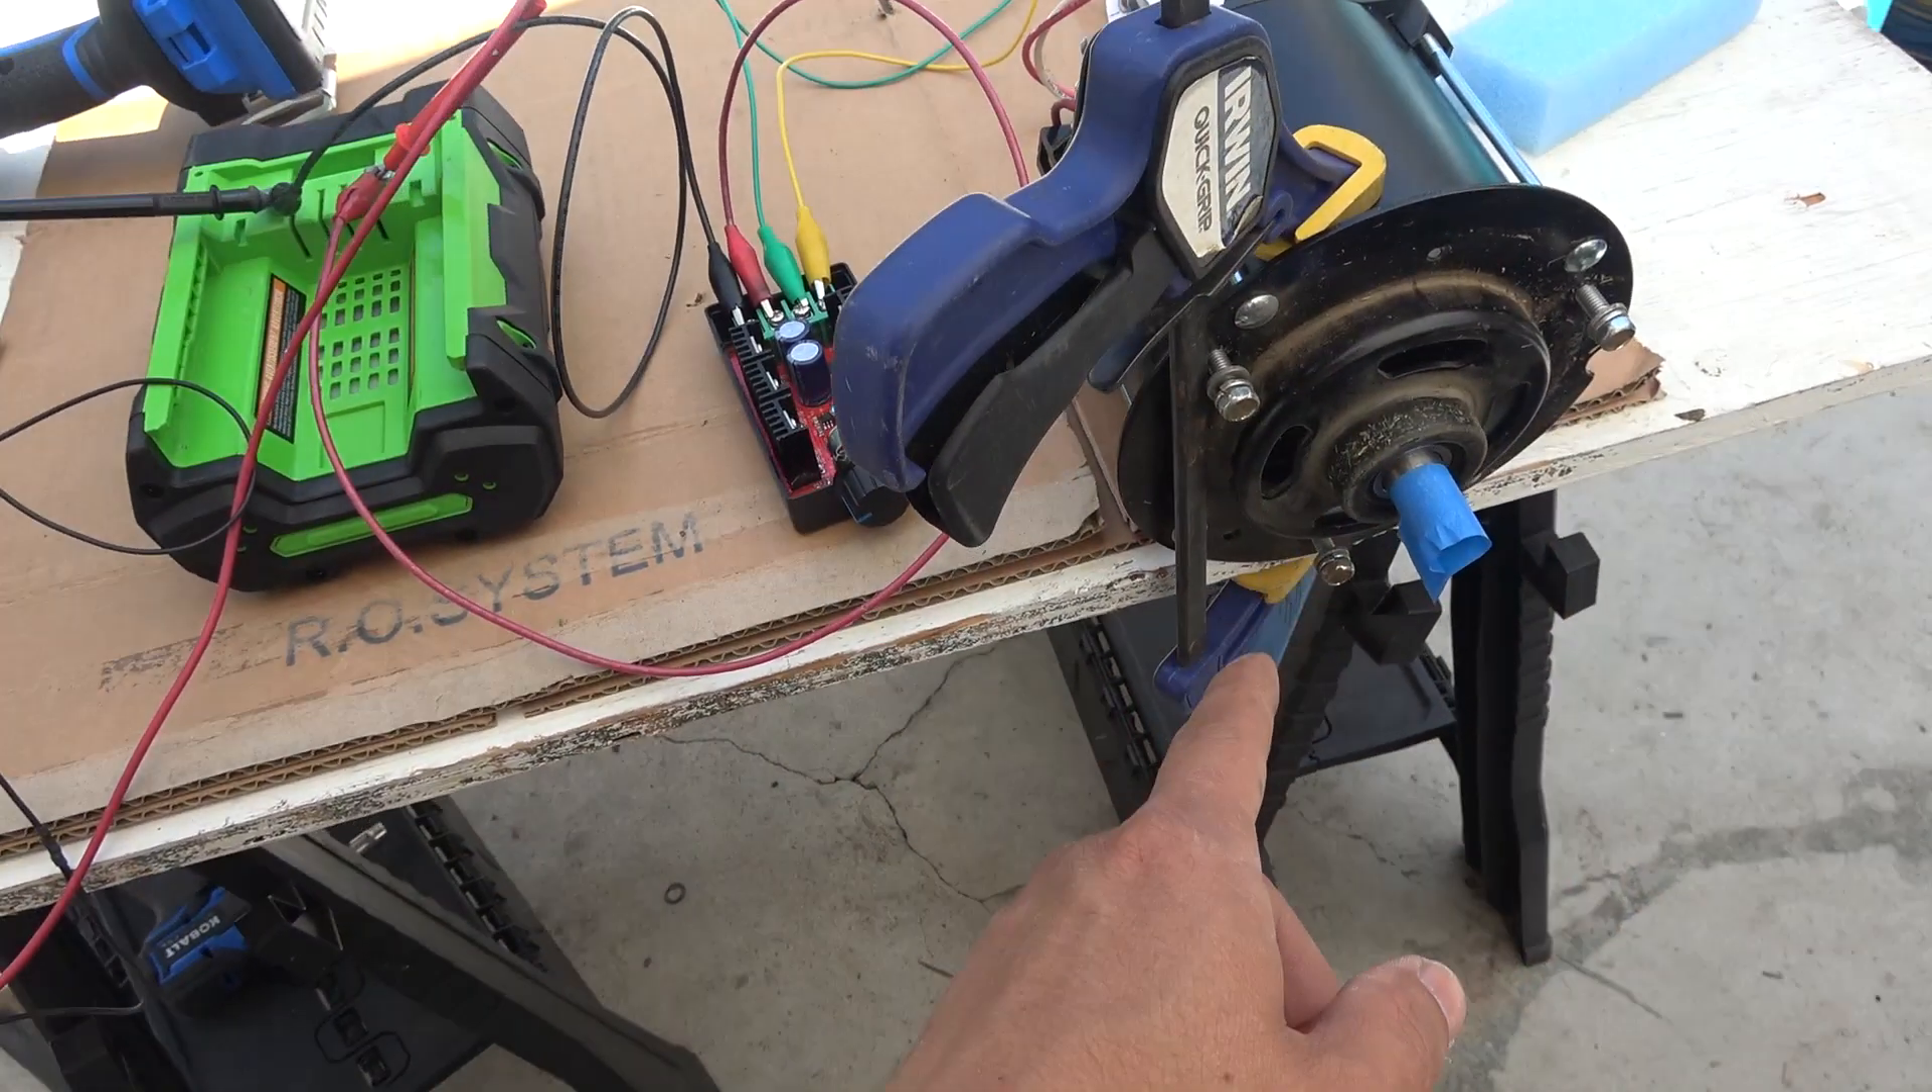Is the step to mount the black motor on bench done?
Yes.